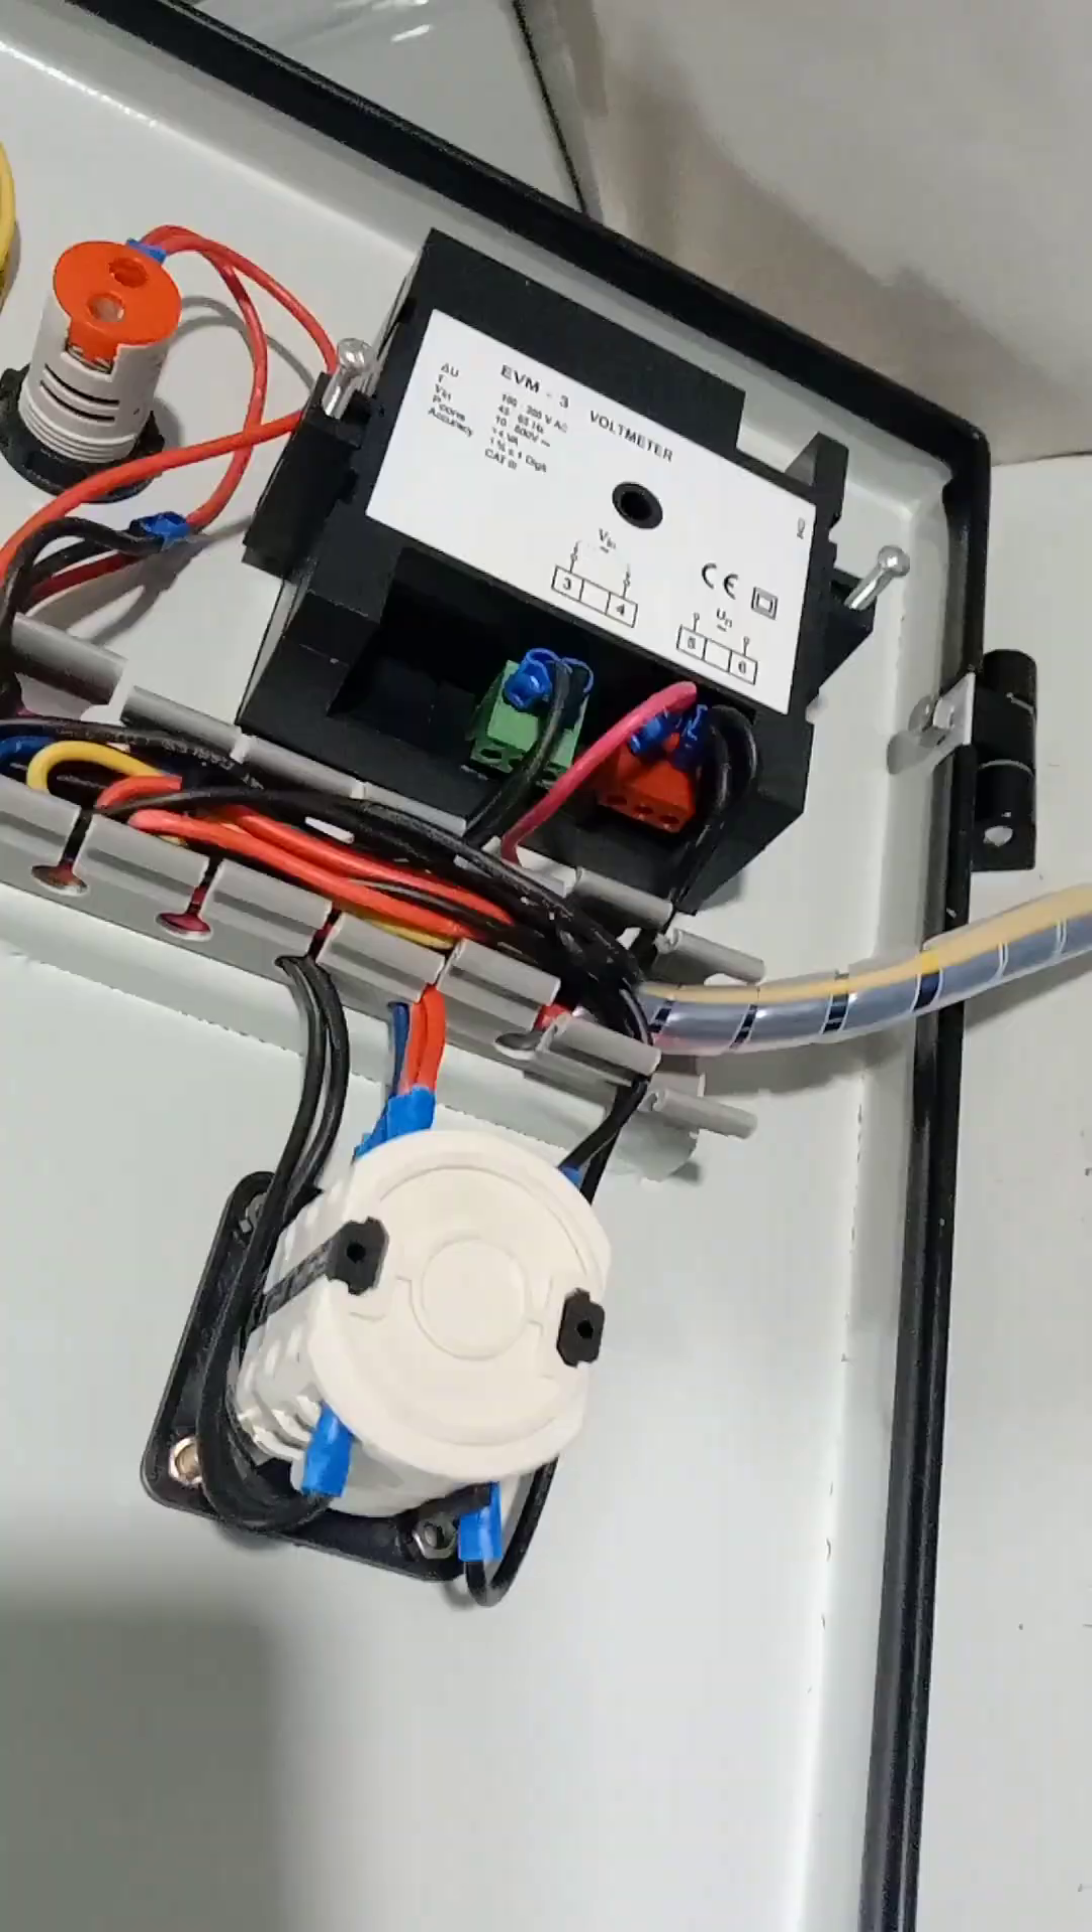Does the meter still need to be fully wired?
No.